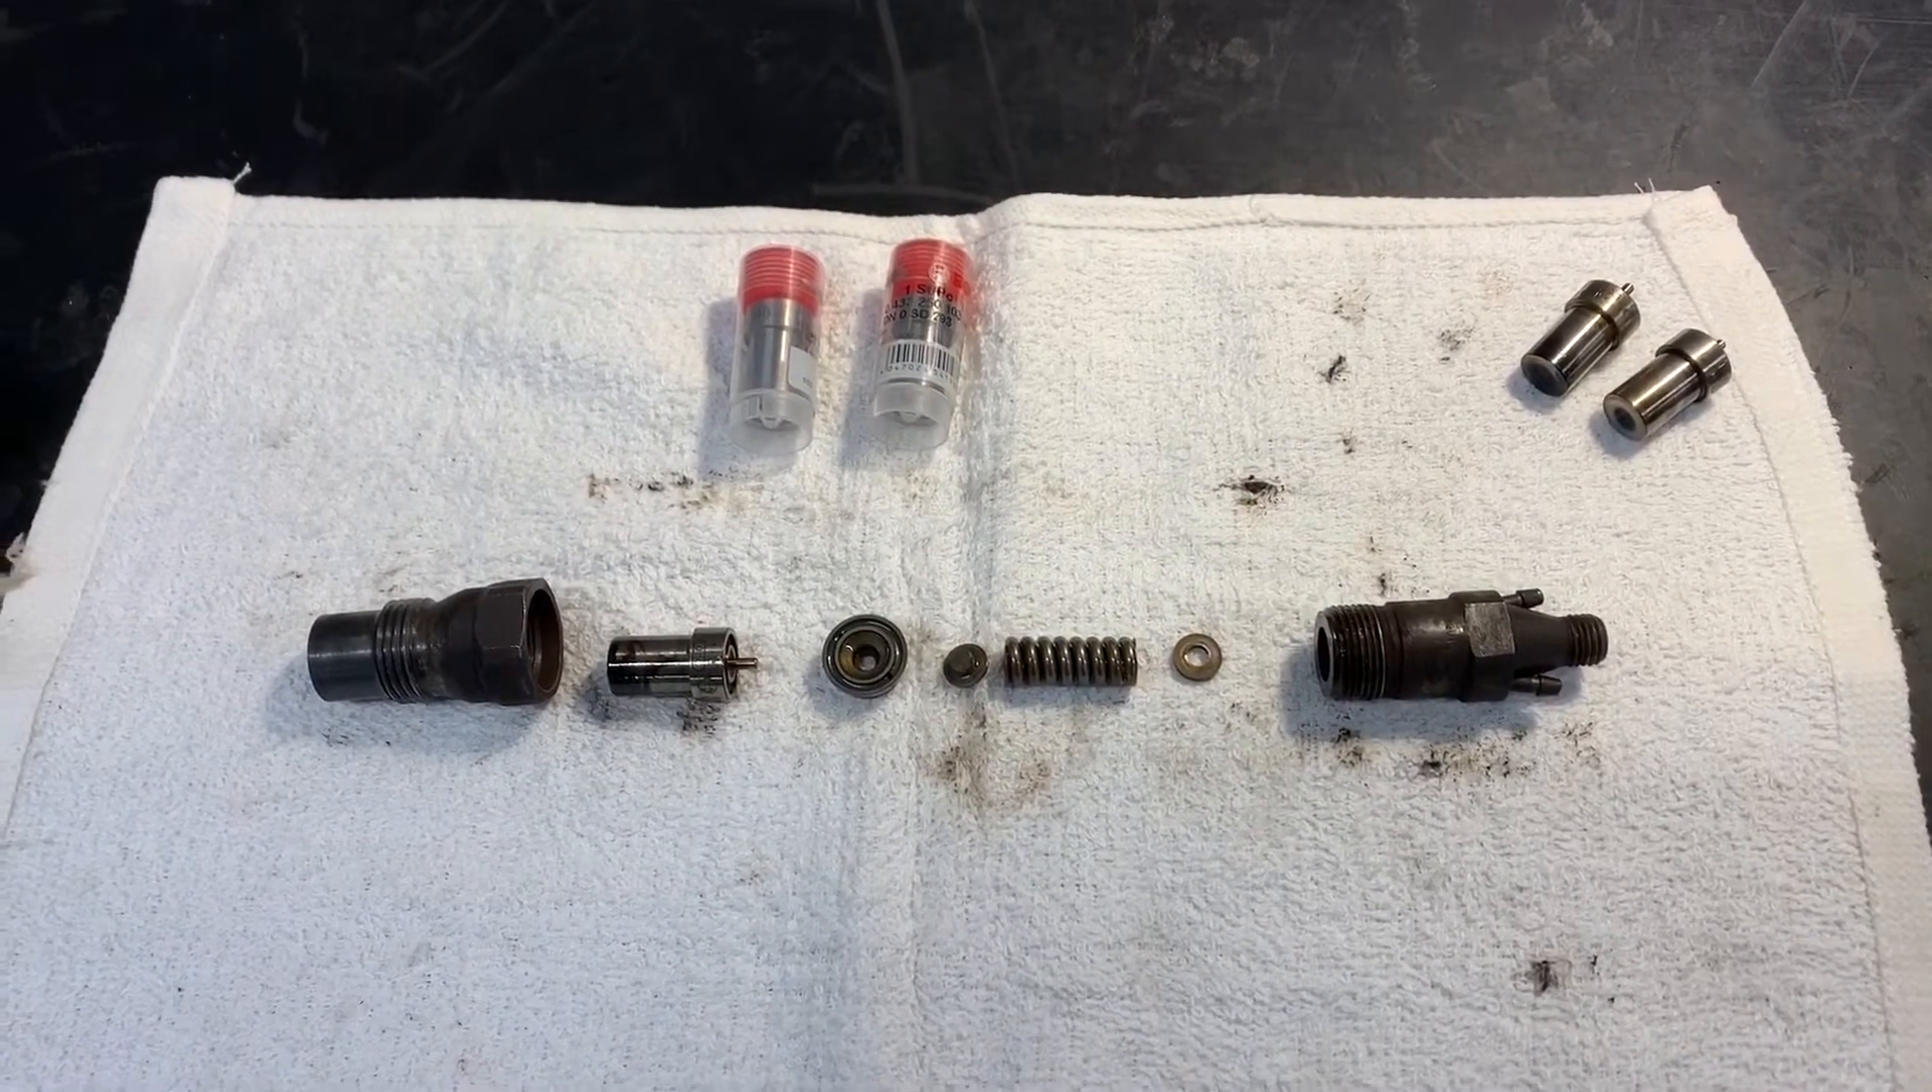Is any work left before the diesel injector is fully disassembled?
No.